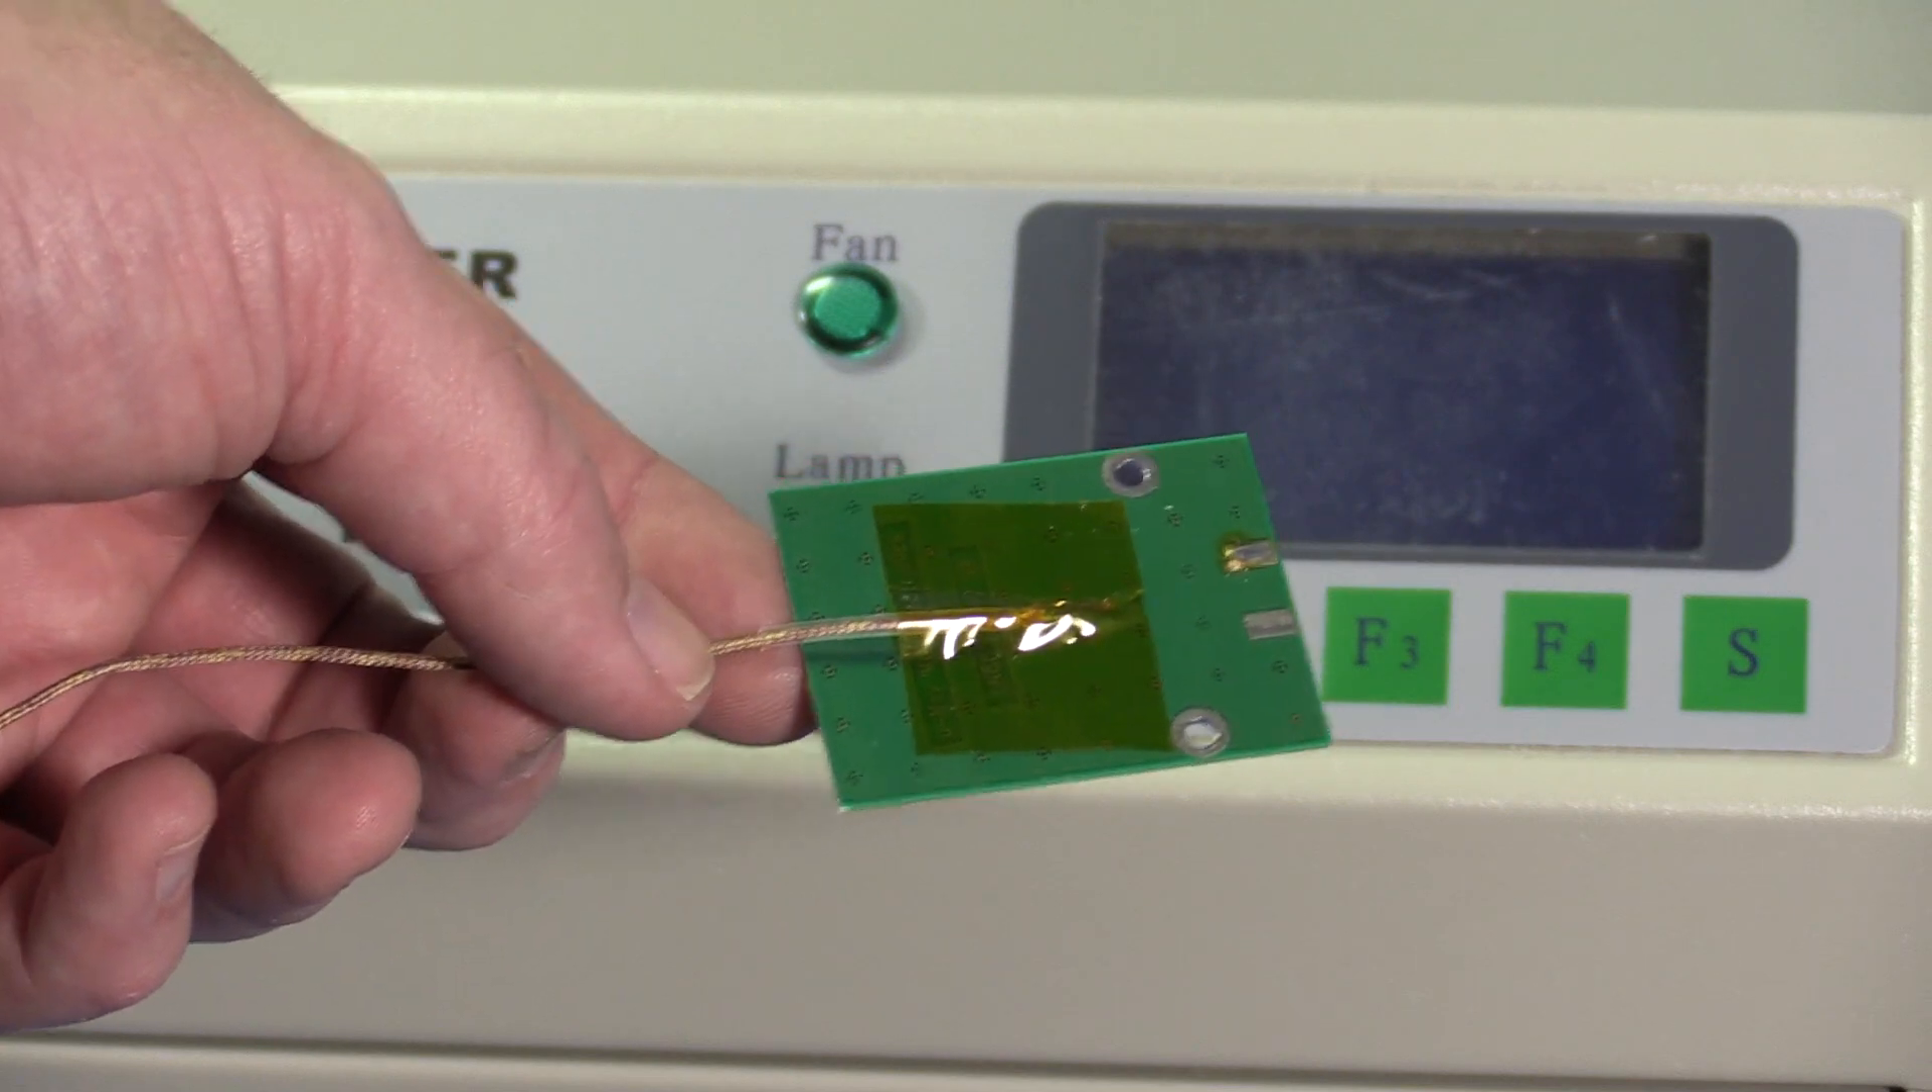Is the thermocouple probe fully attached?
Yes.